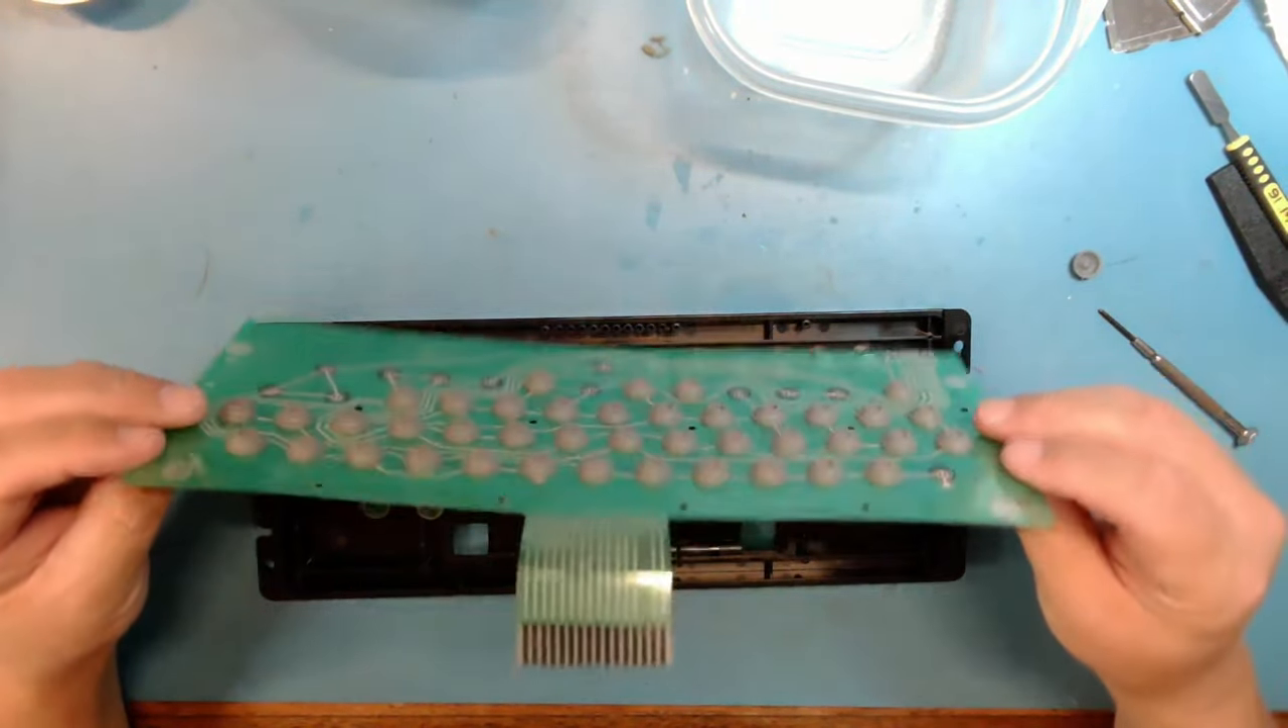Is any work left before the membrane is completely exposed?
No.